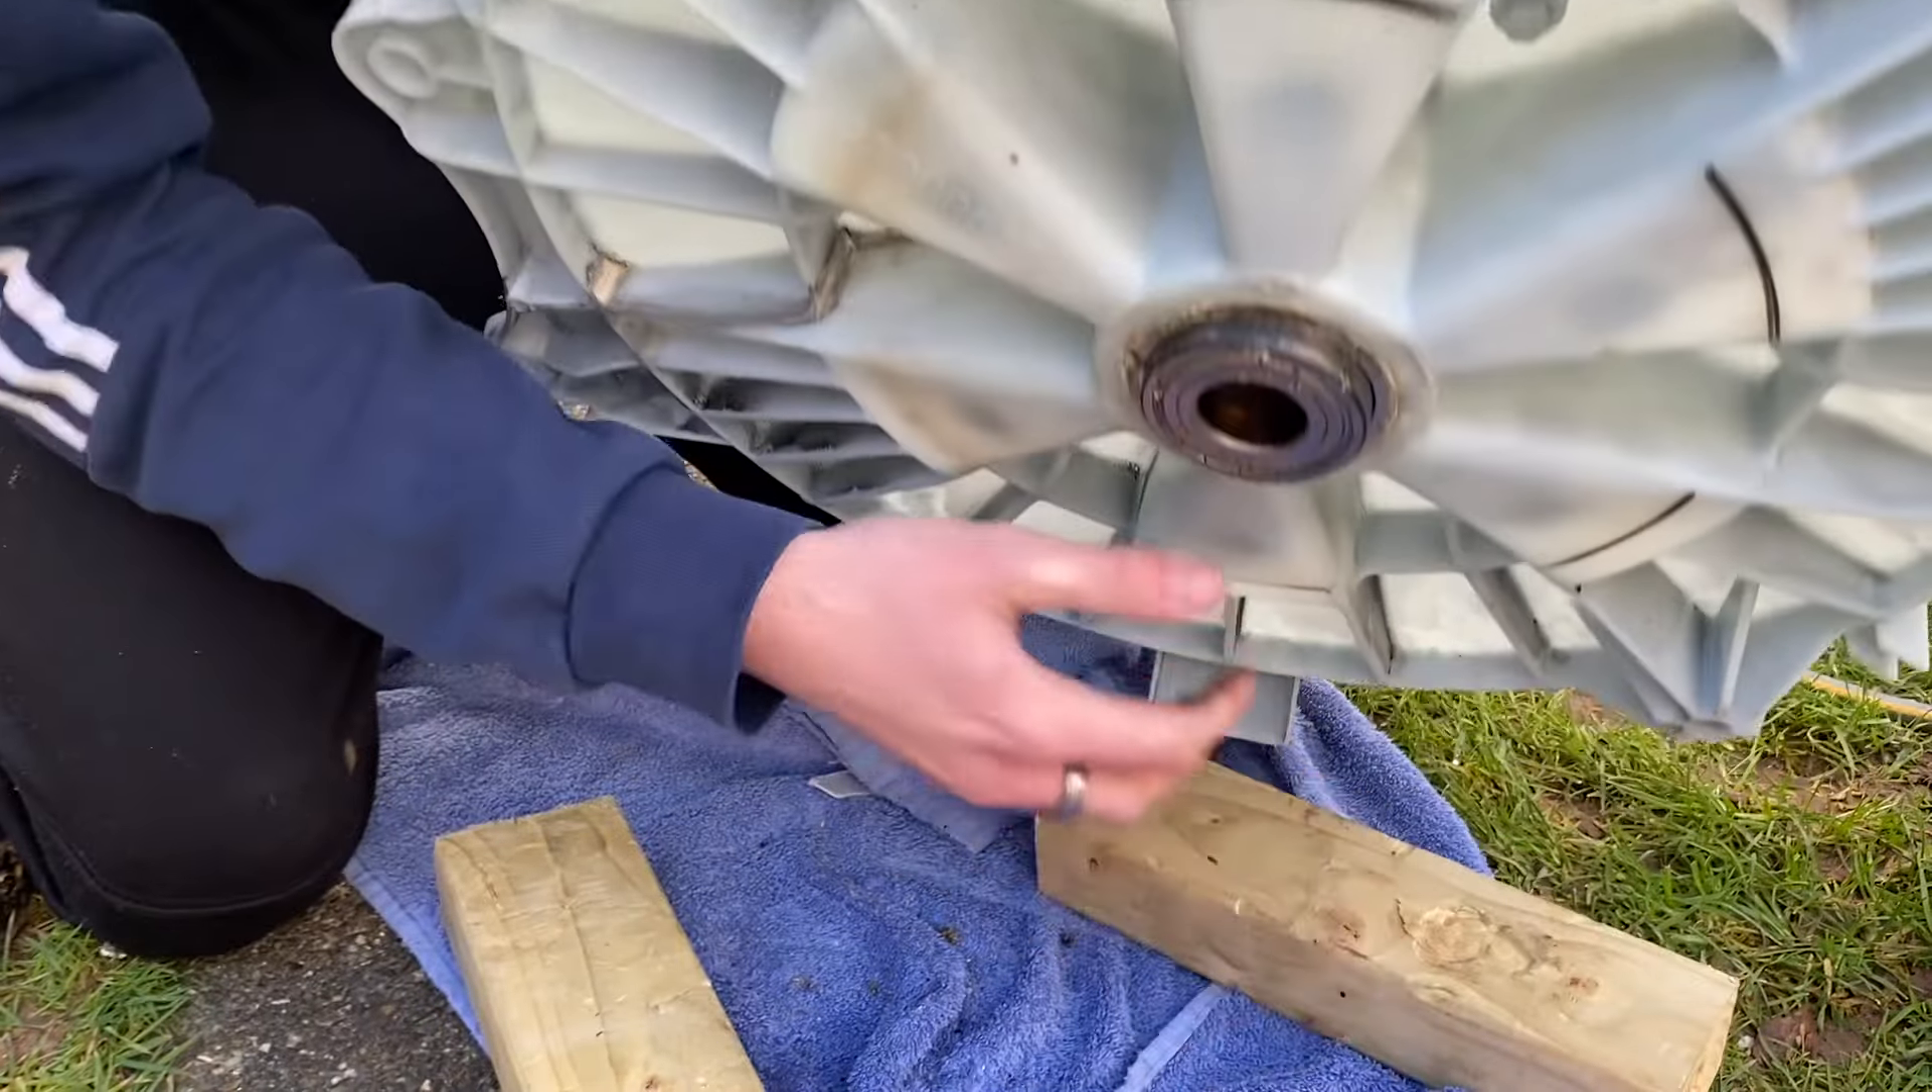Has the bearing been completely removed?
No.